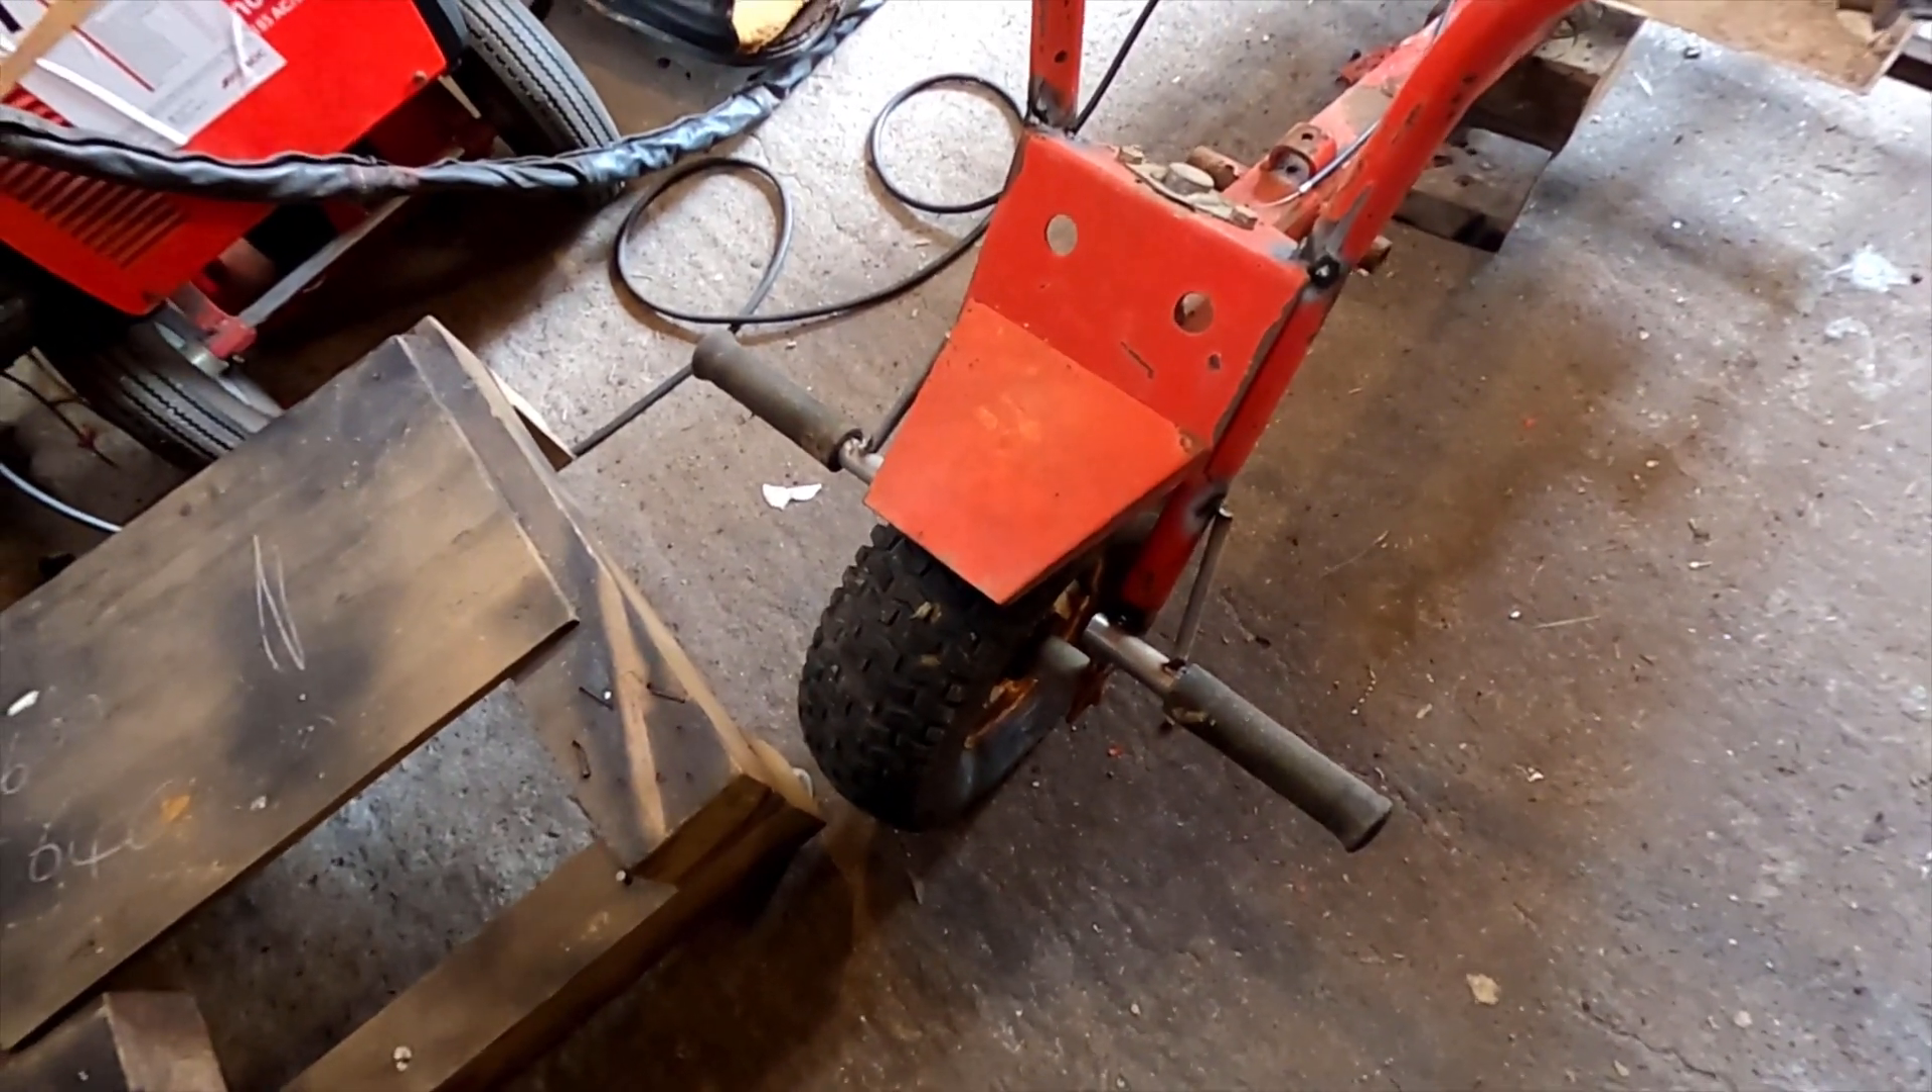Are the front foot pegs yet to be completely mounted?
No.